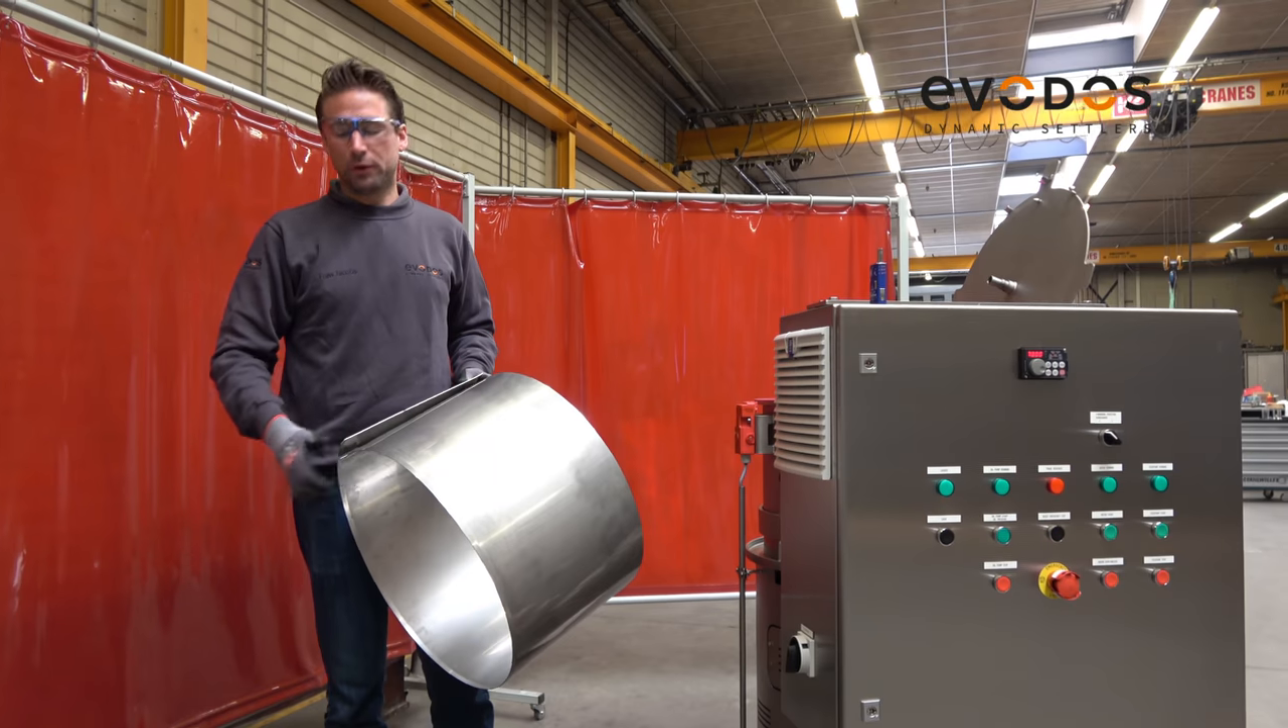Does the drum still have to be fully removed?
No.